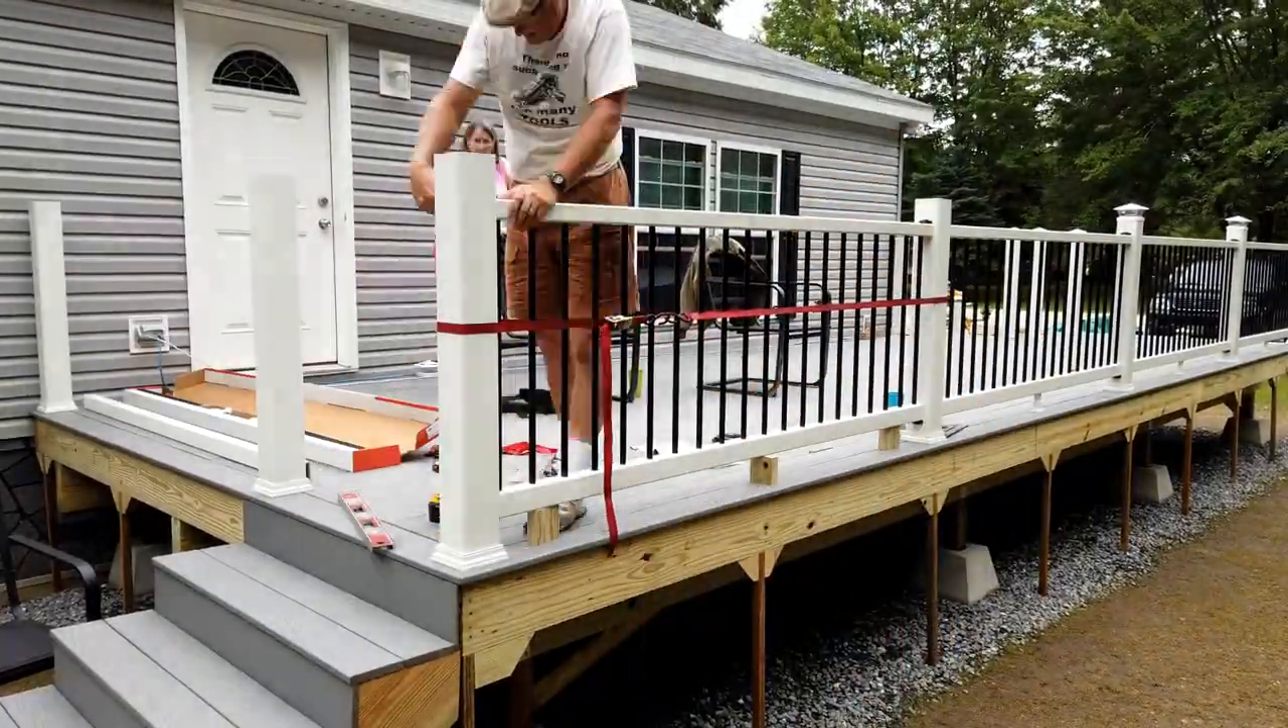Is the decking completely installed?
Yes.